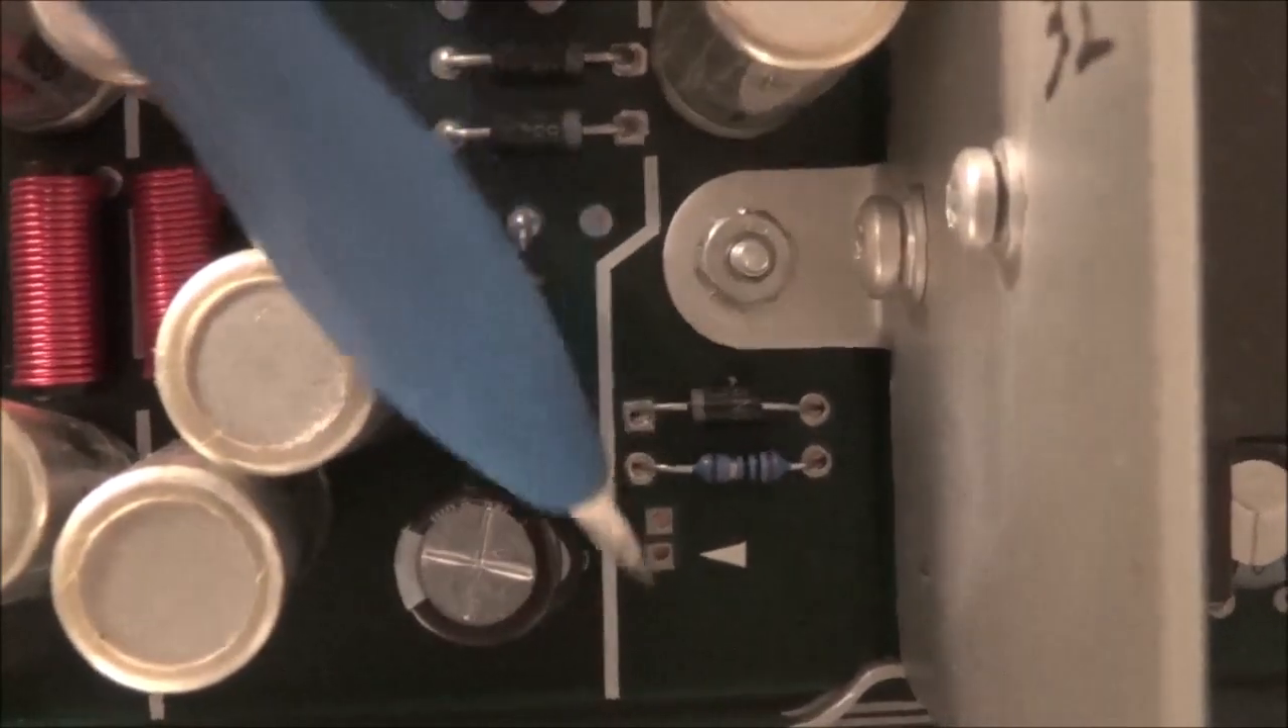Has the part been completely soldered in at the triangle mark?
No.